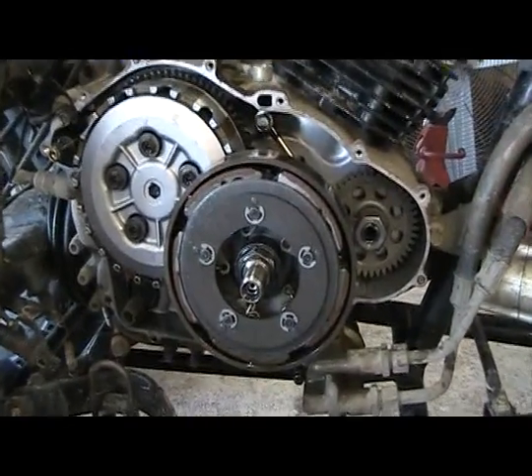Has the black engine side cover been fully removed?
Yes.